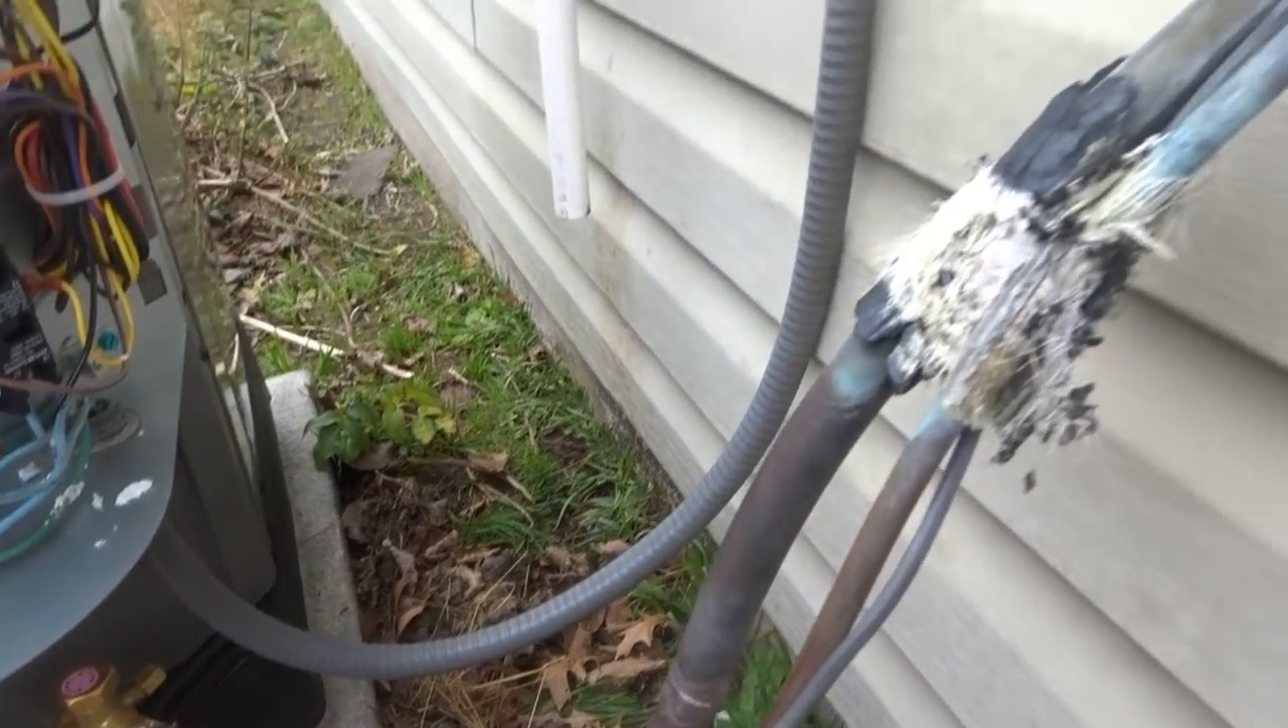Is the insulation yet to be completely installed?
Yes.